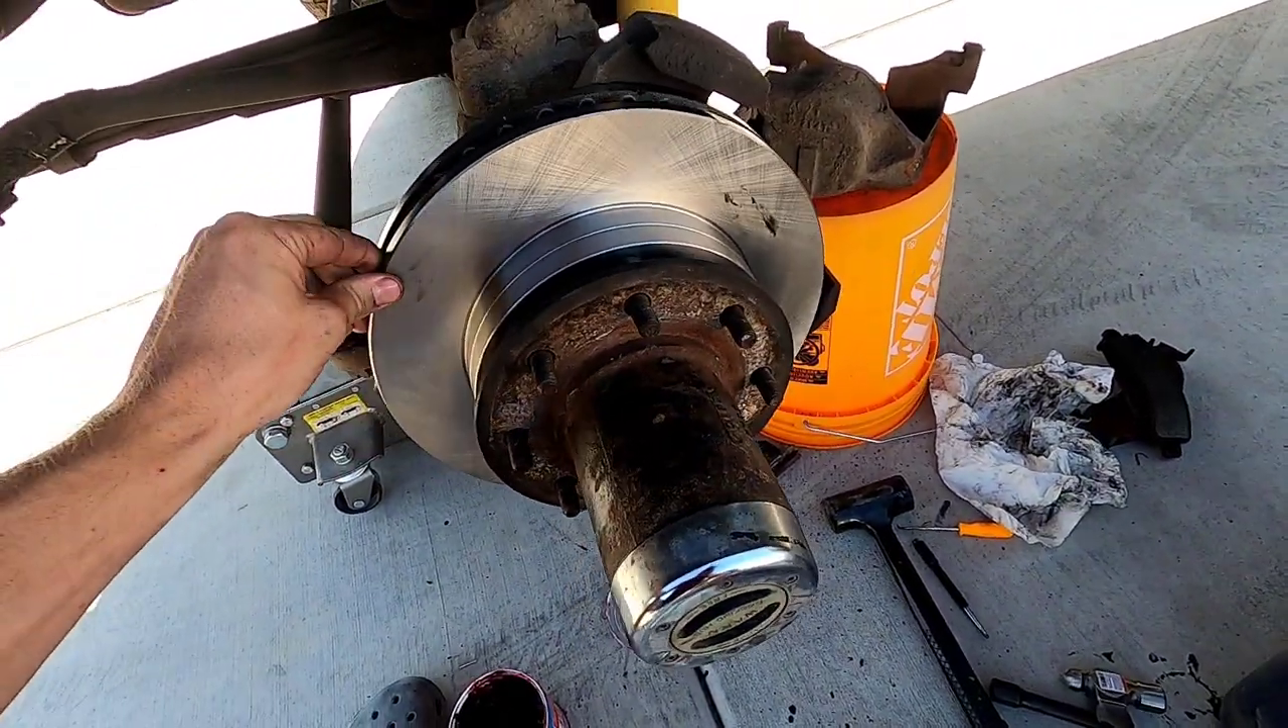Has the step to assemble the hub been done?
Yes.